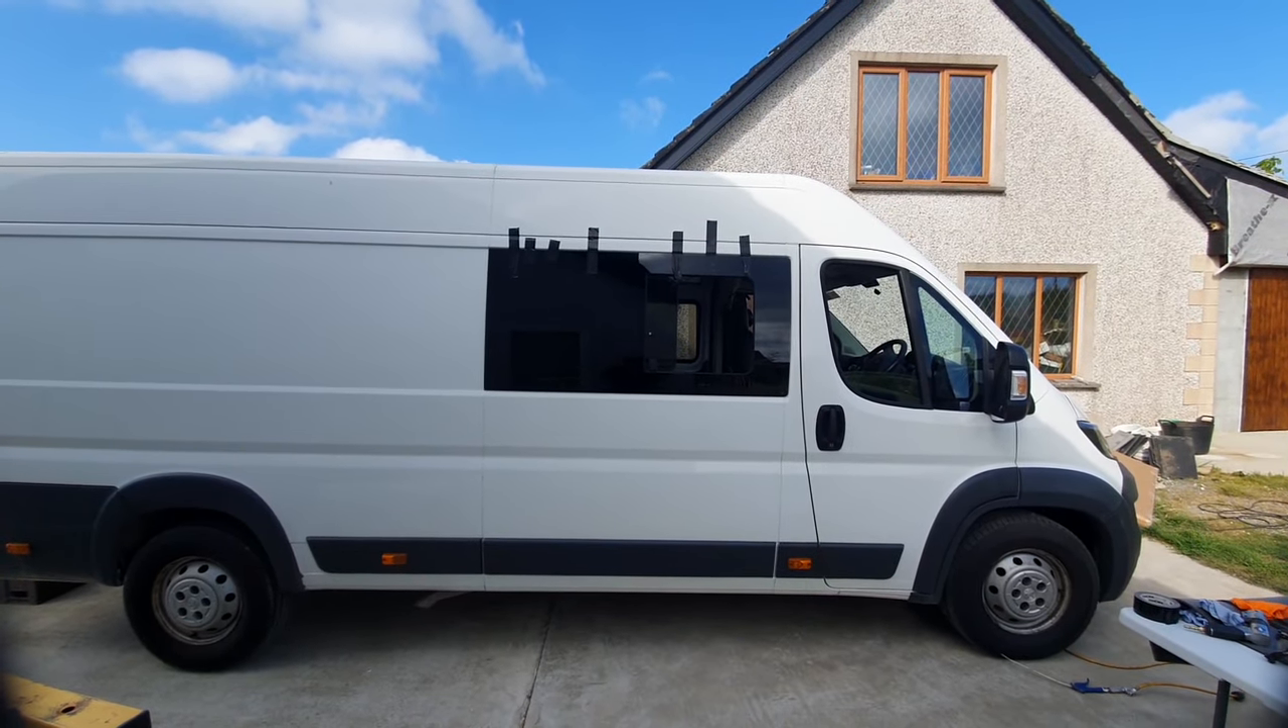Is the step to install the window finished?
Yes.